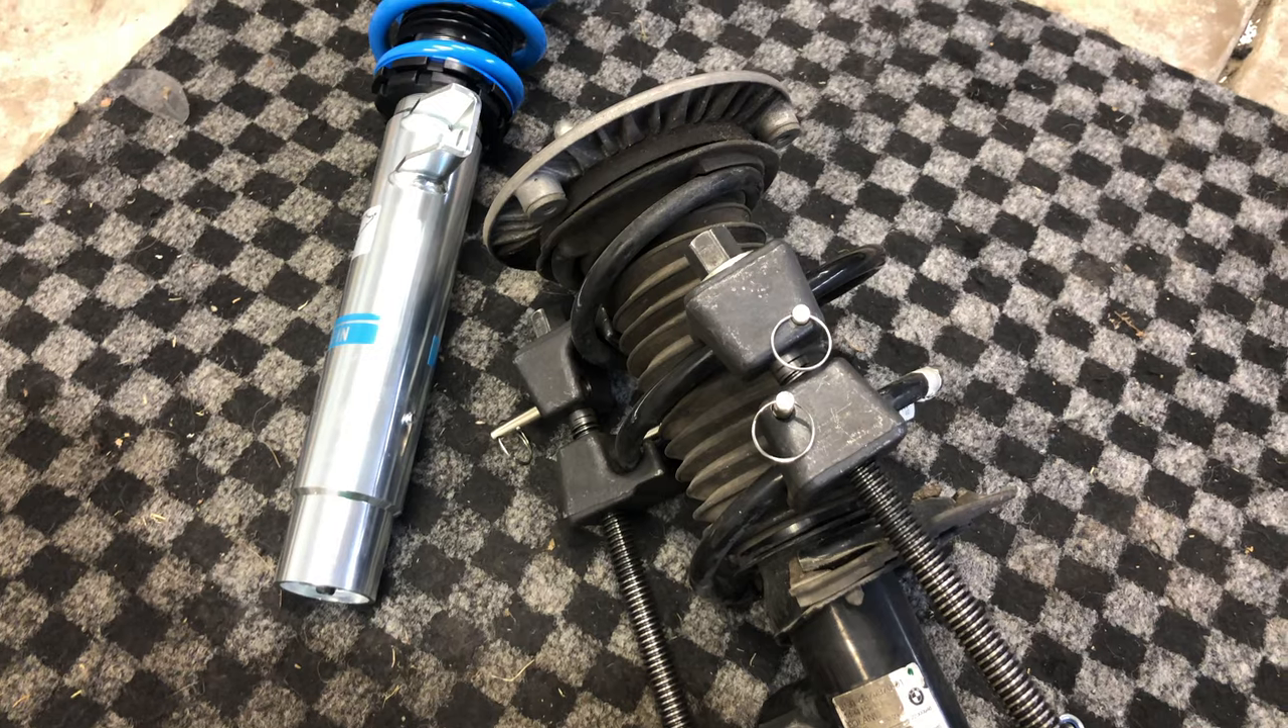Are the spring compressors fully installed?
Yes.